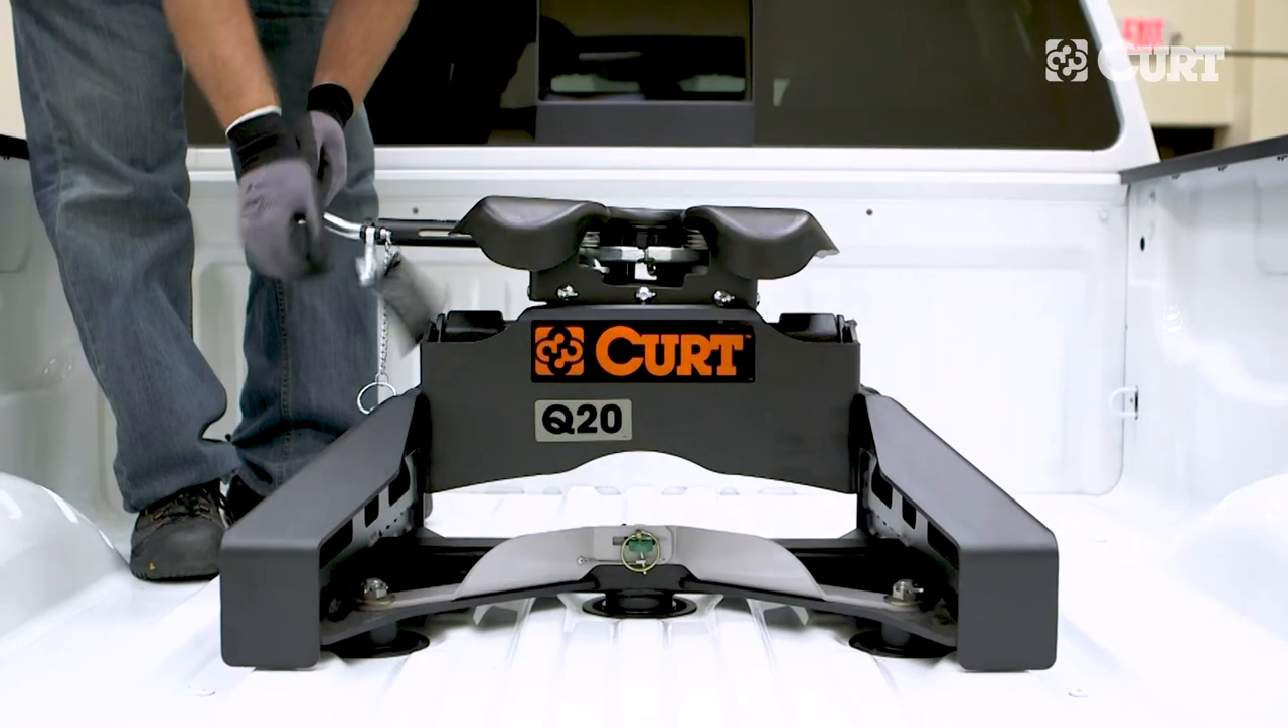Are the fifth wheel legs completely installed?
Yes.